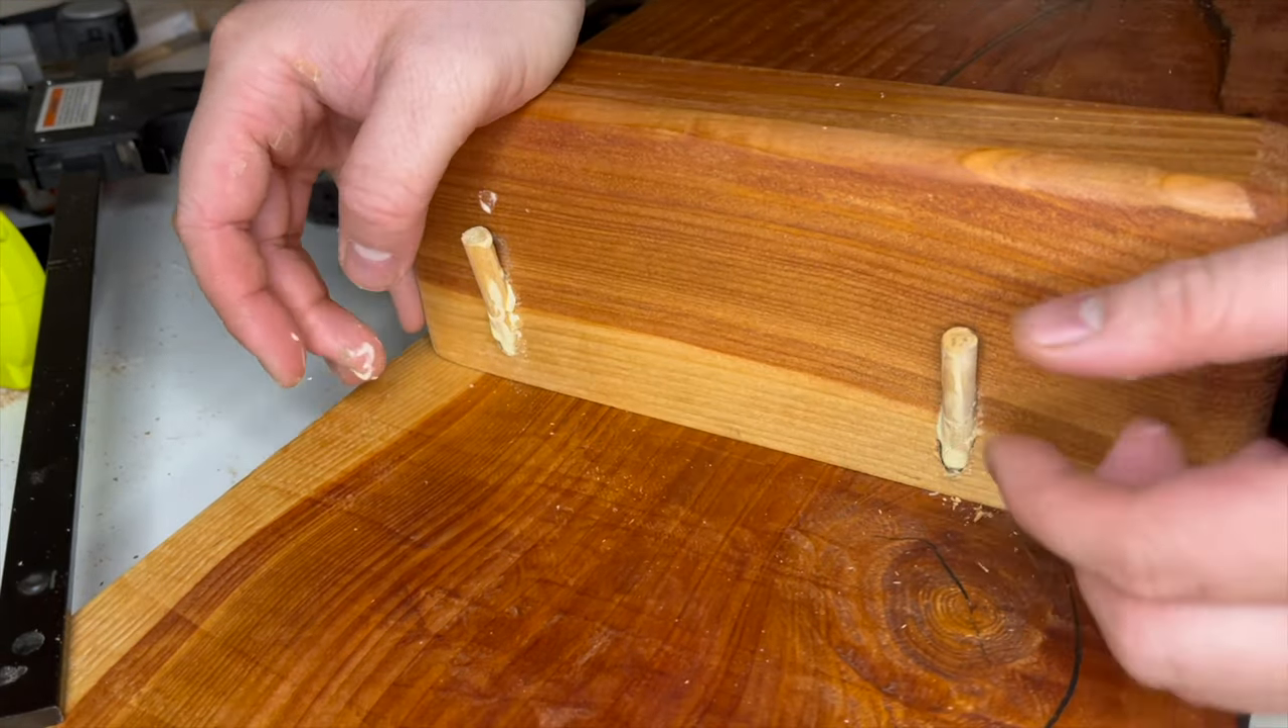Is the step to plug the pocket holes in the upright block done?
Yes.